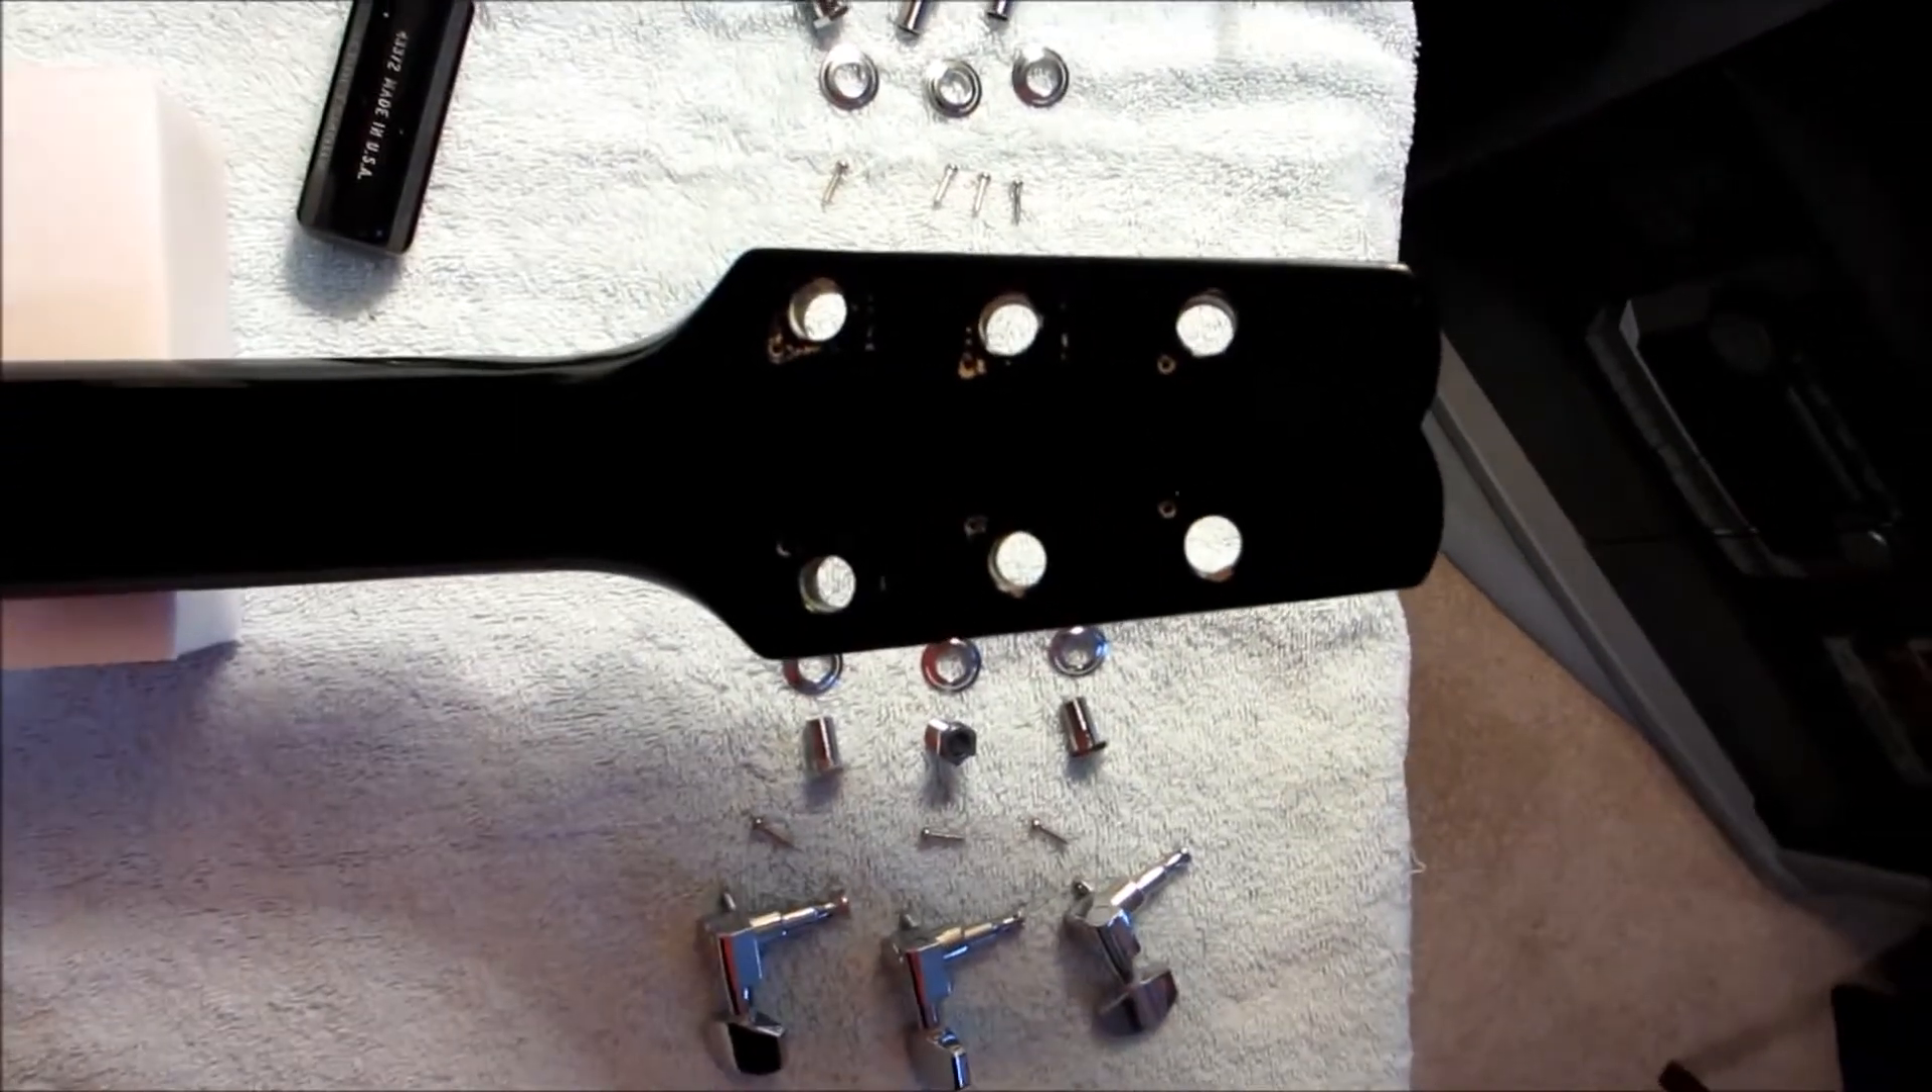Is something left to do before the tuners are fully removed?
No.